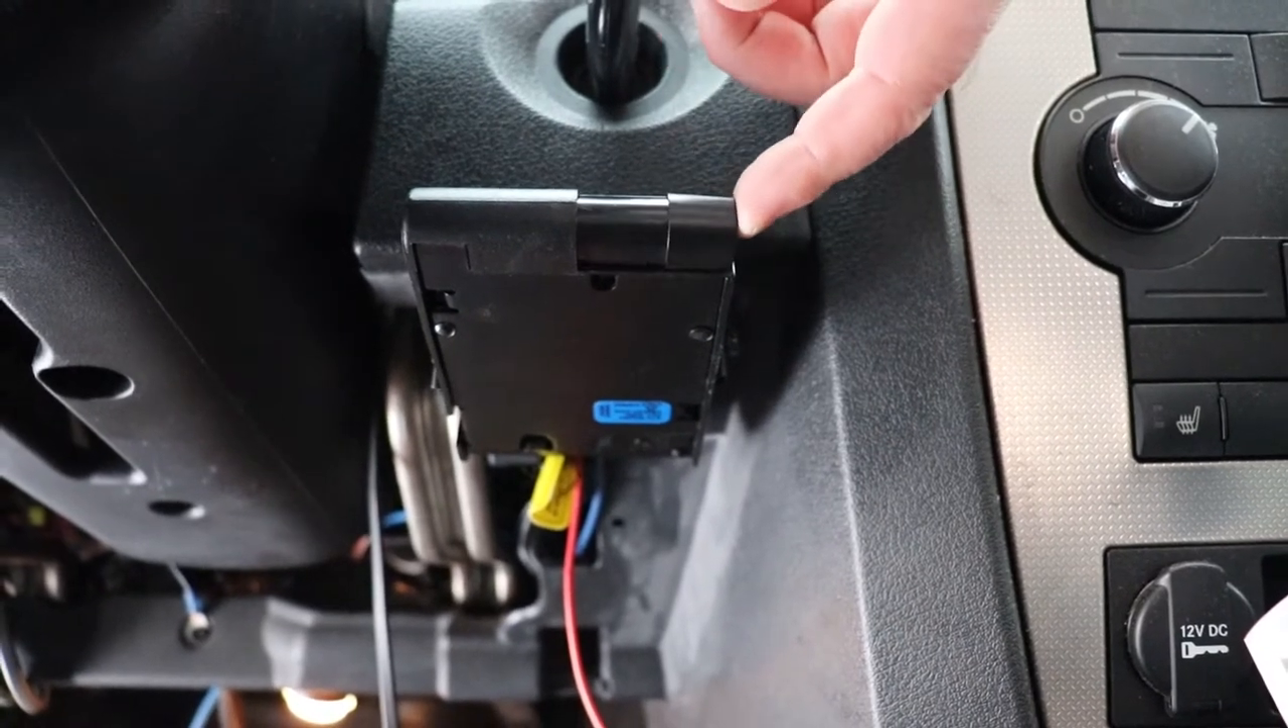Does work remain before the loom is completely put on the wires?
Yes.